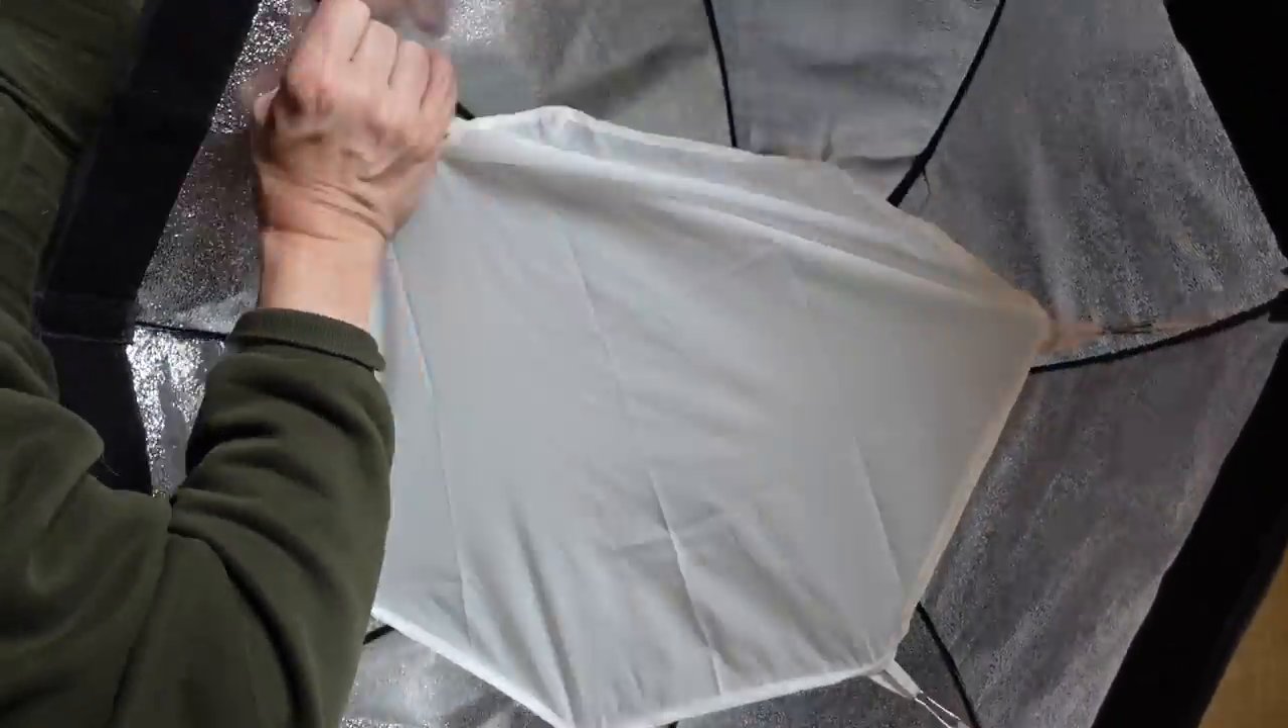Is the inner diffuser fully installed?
No.